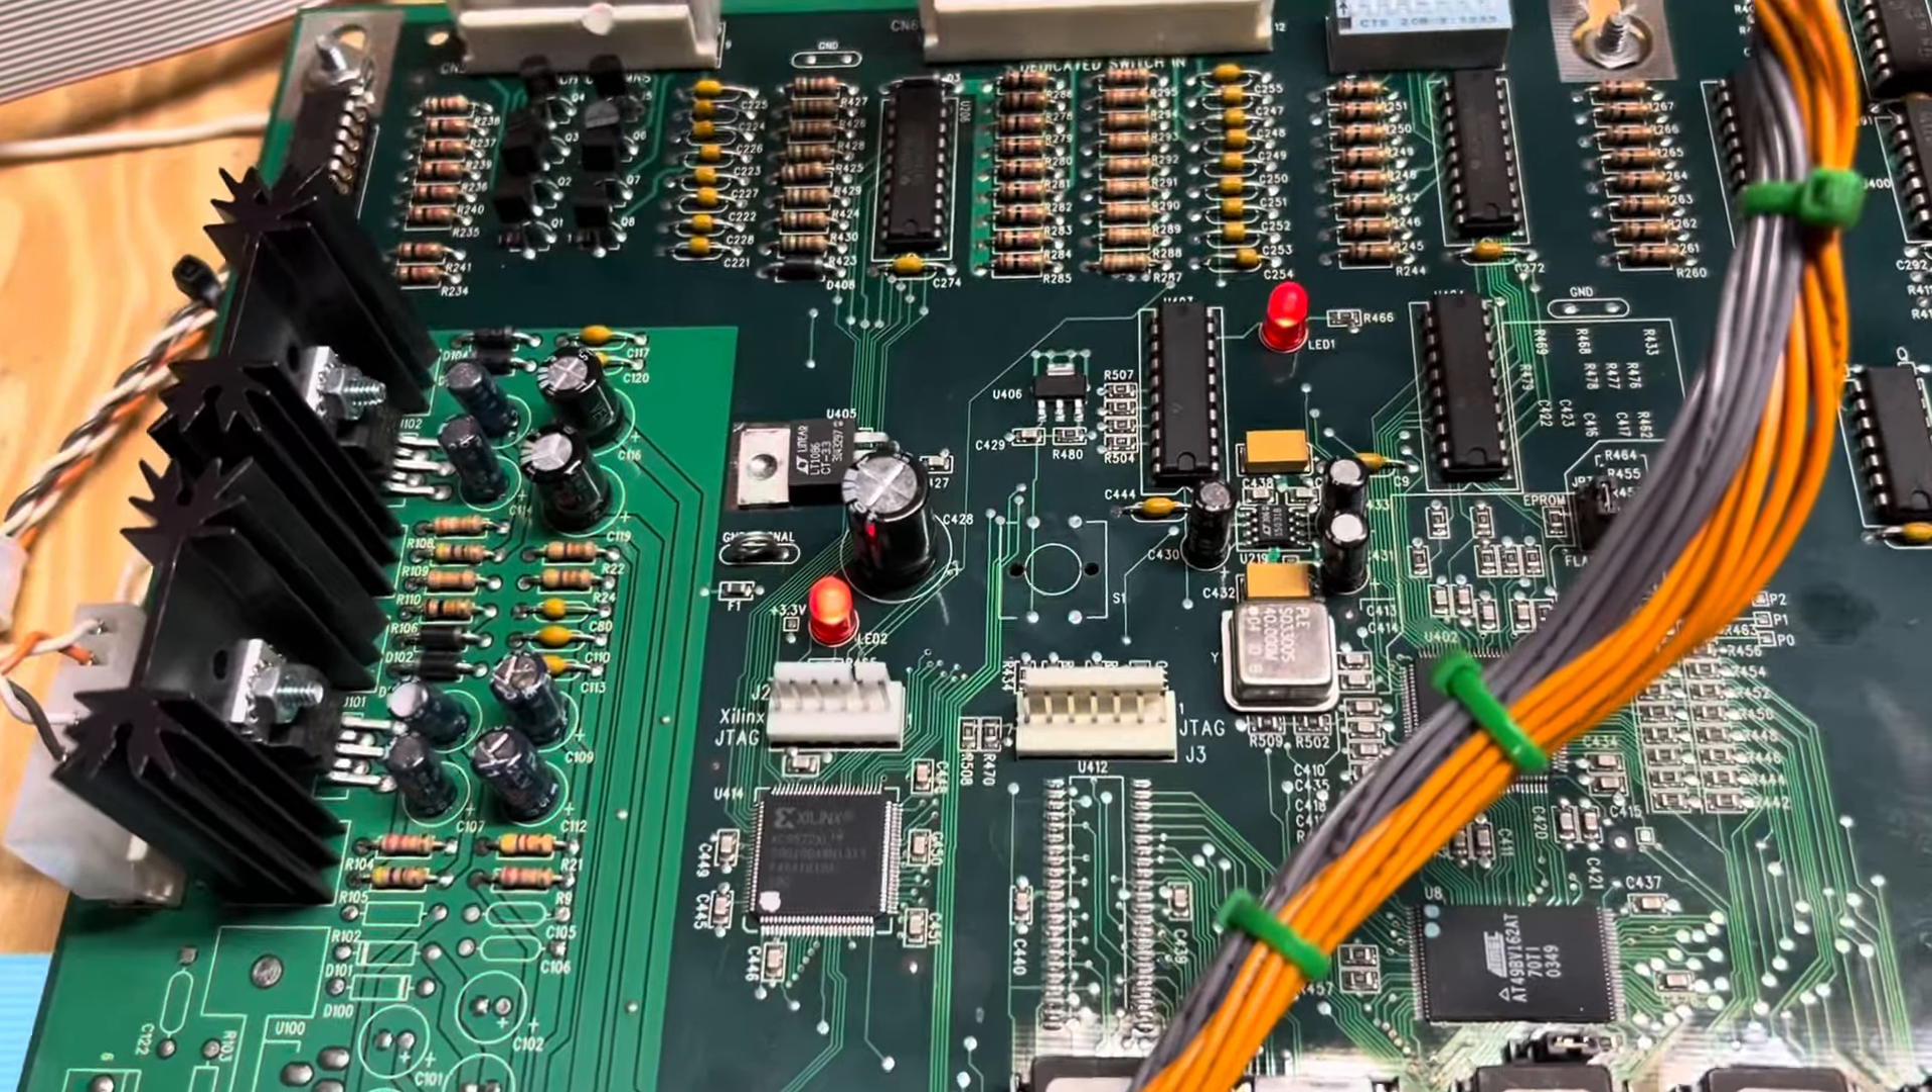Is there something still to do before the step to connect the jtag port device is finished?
Yes.